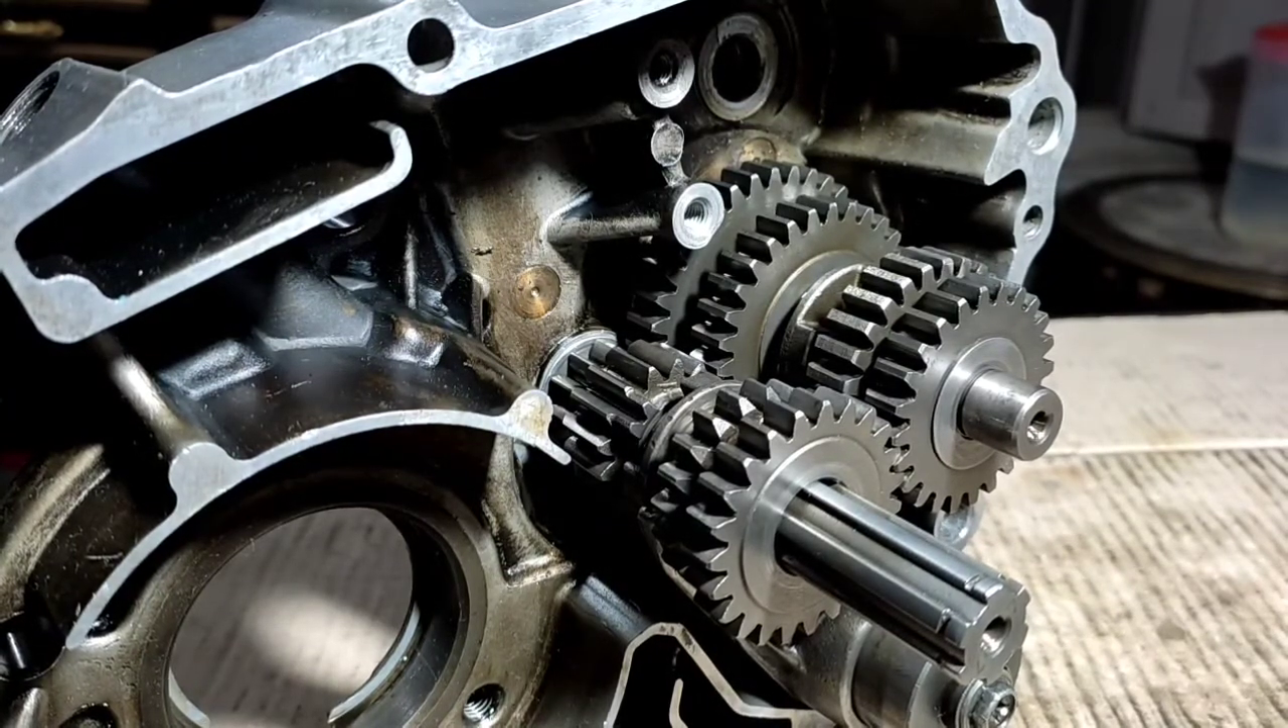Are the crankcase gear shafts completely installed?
Yes.